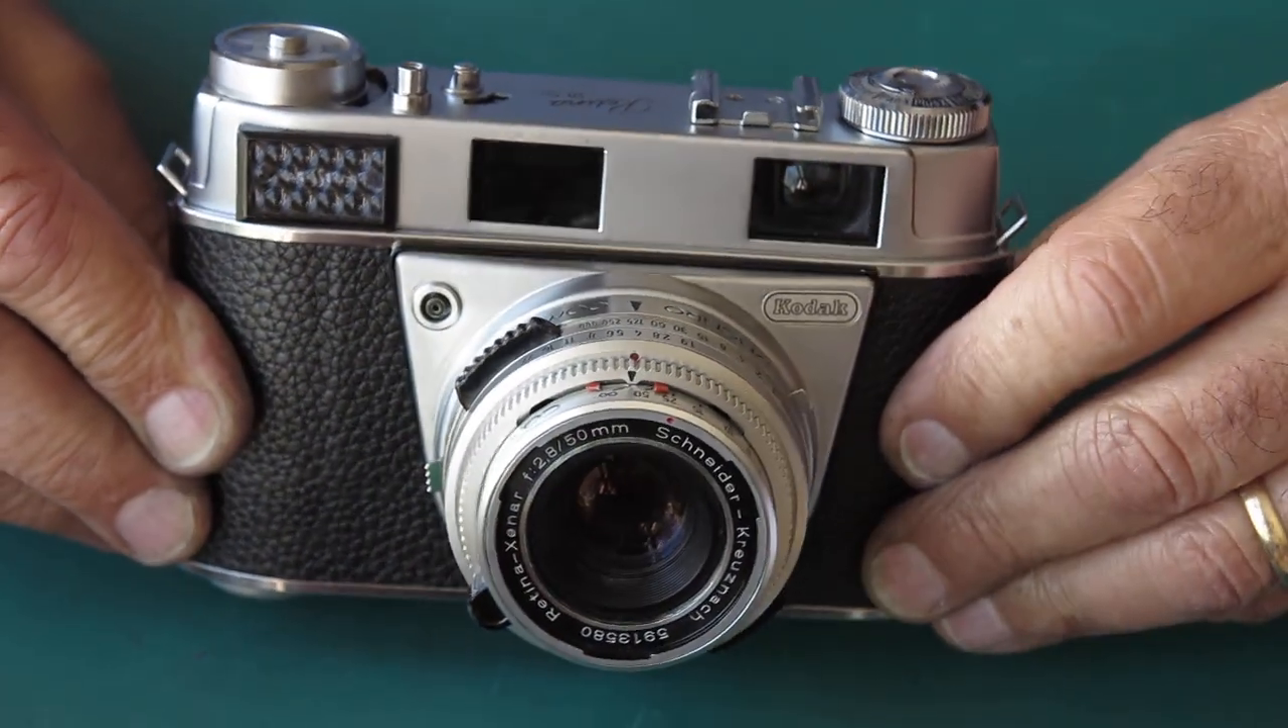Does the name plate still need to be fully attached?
No.